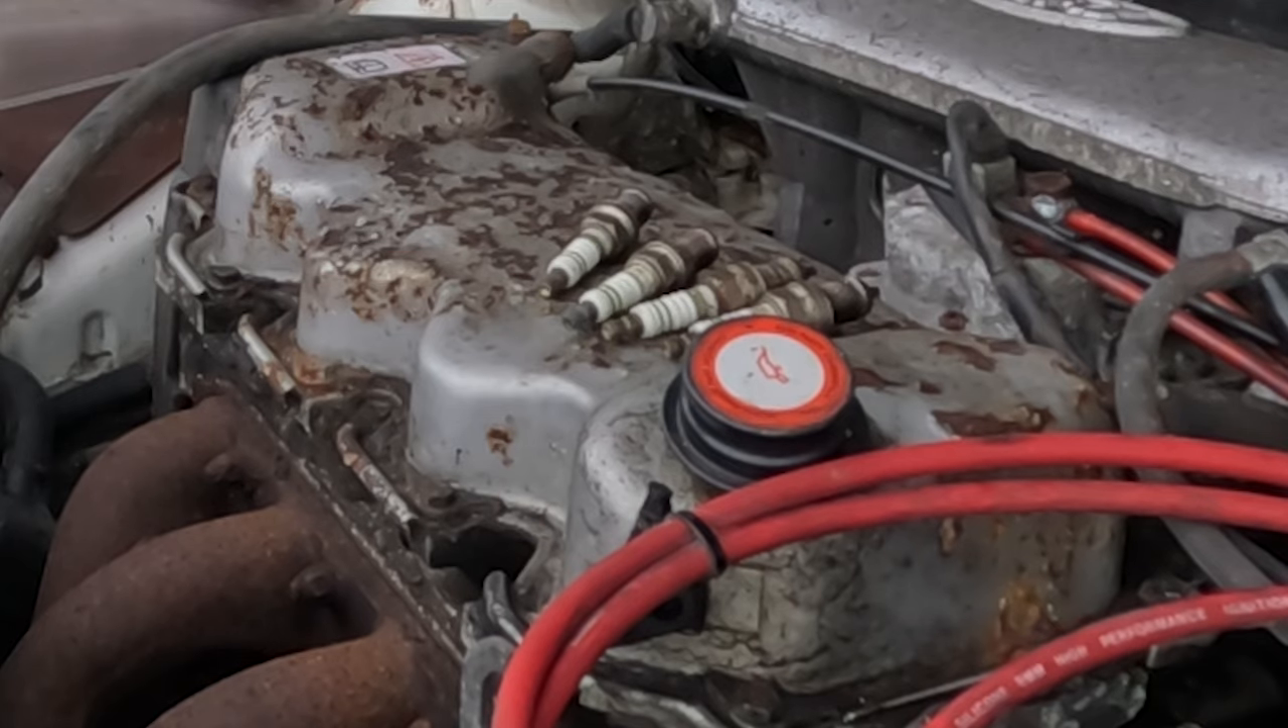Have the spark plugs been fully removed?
Yes.